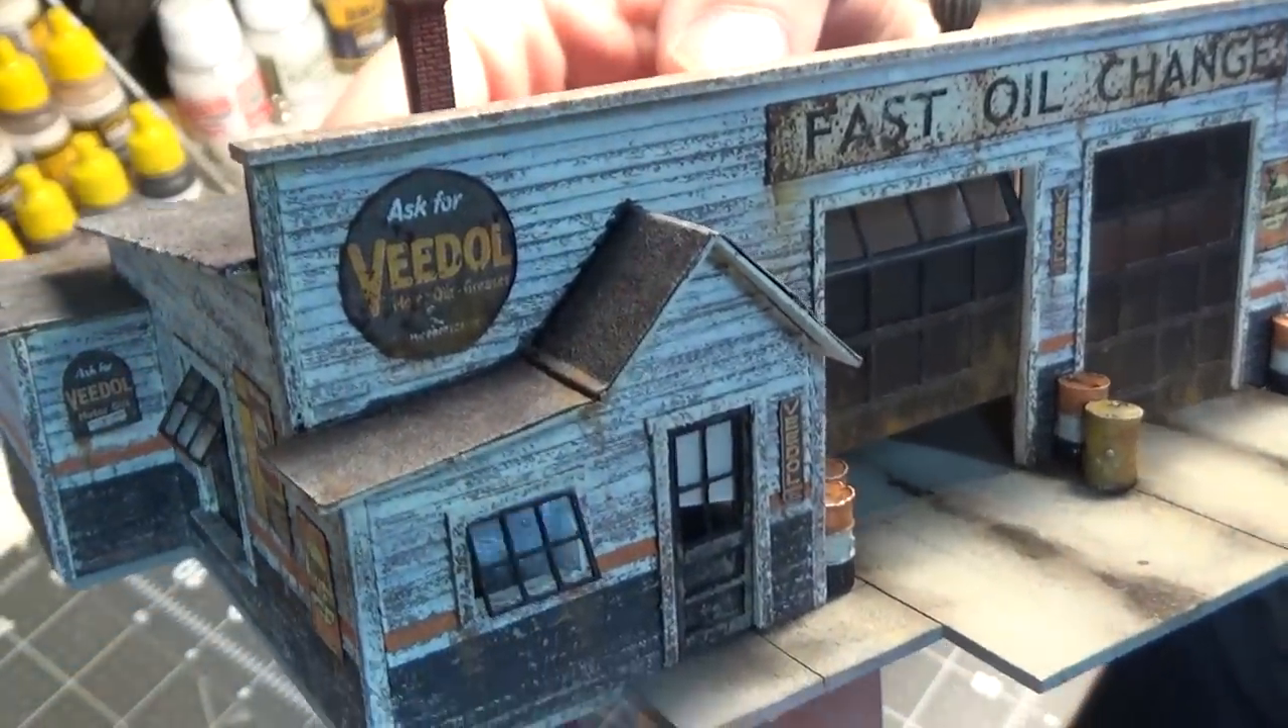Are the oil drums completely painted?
Yes.